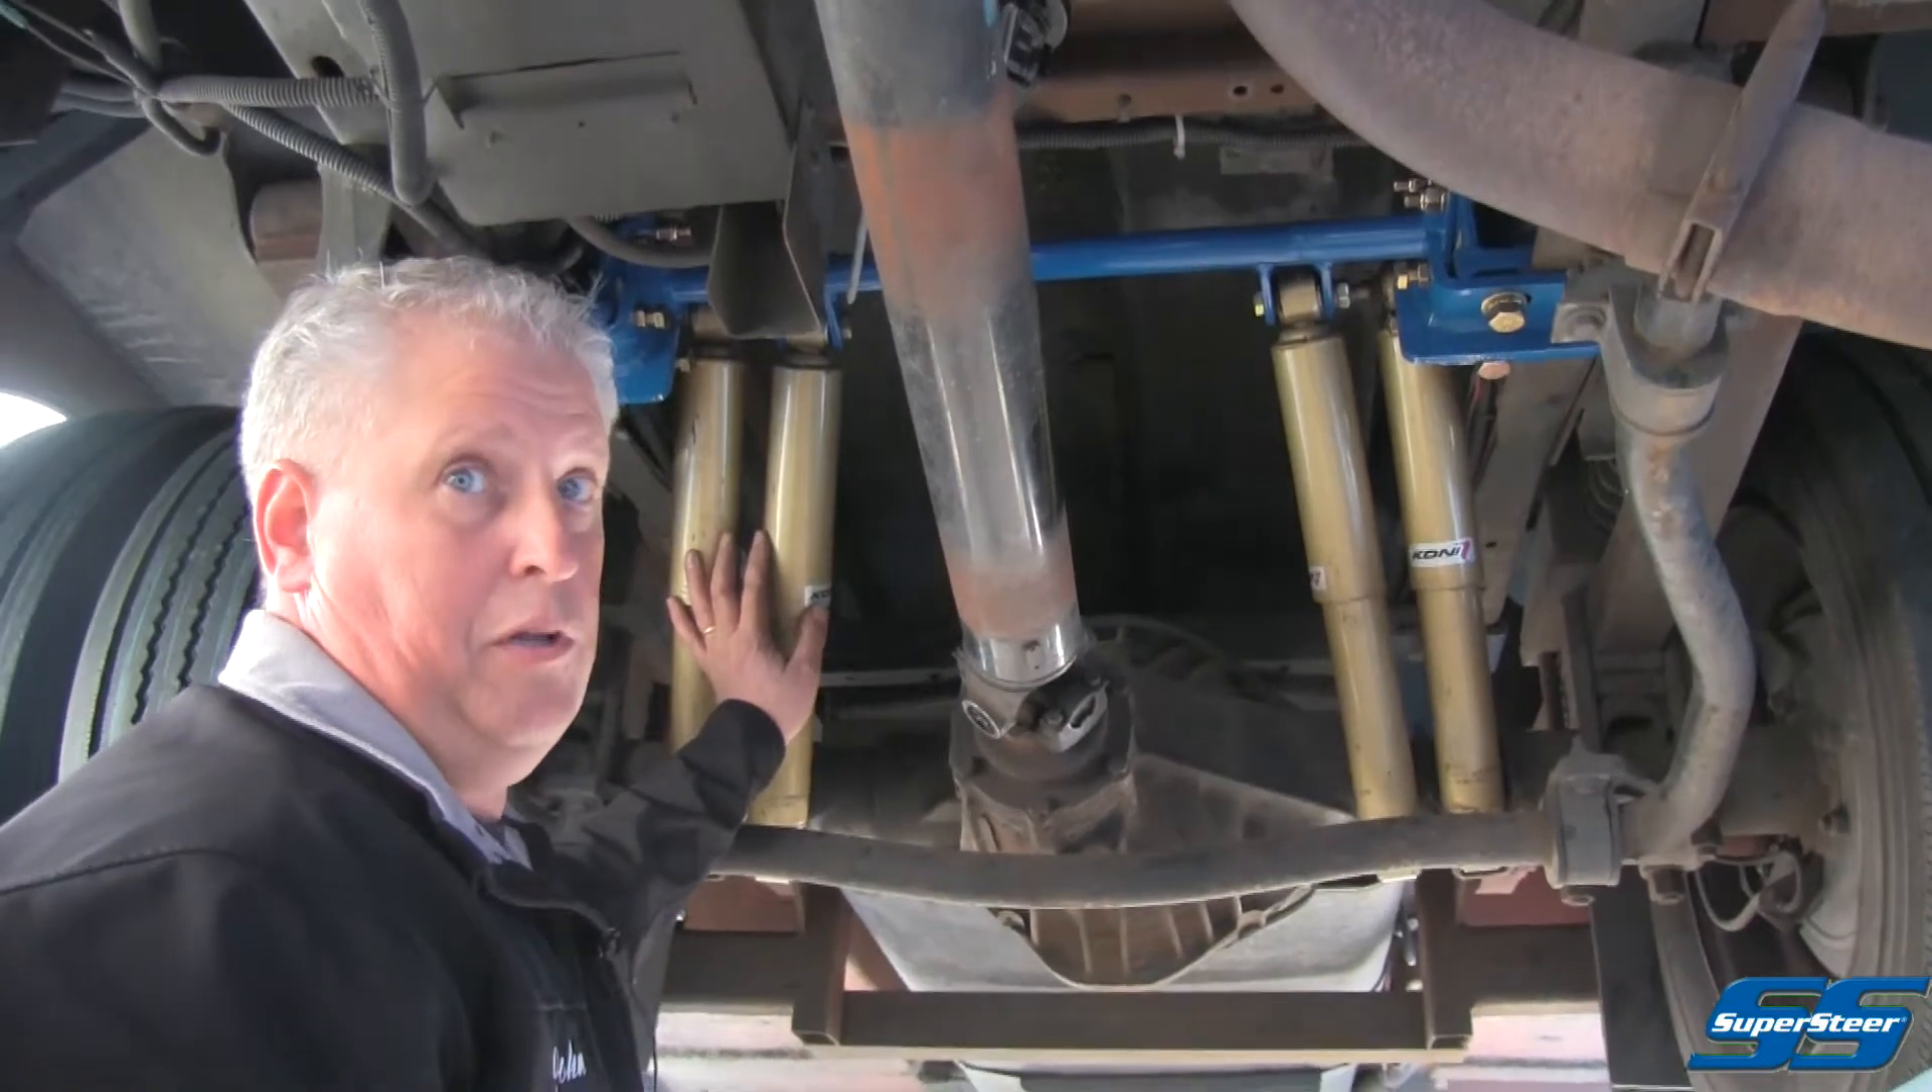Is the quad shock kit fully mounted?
Yes.